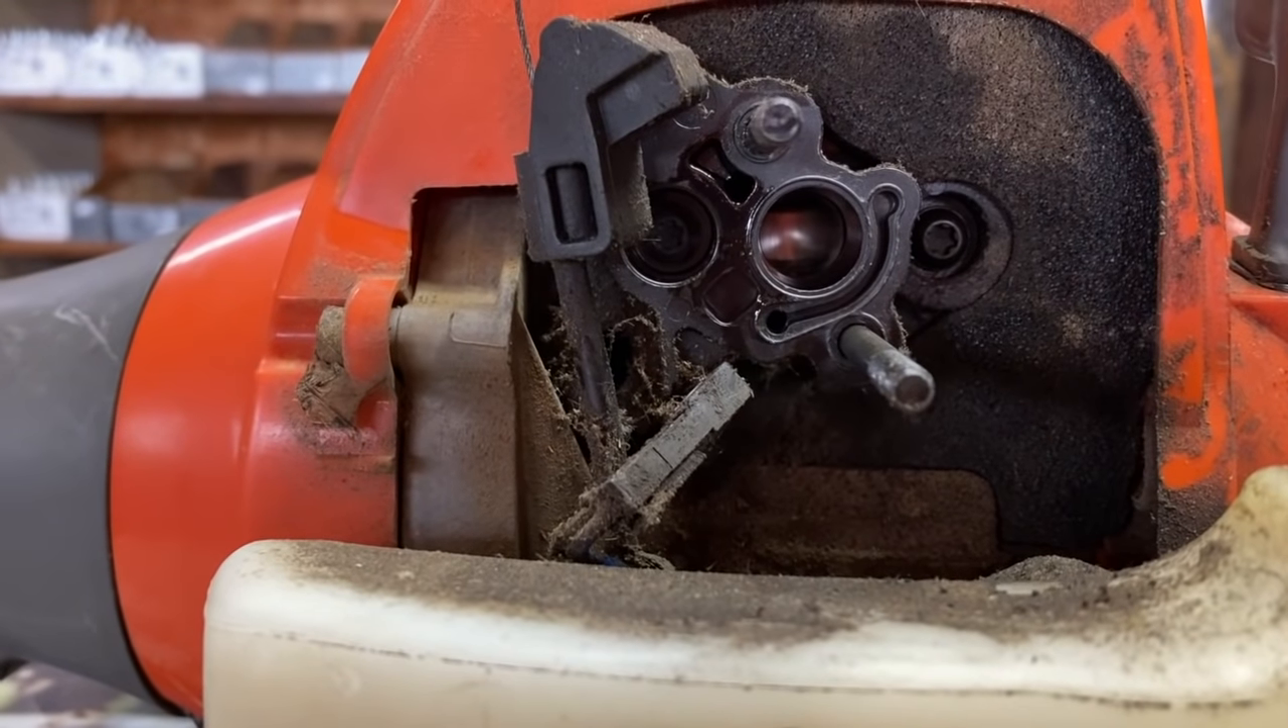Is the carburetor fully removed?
Yes.